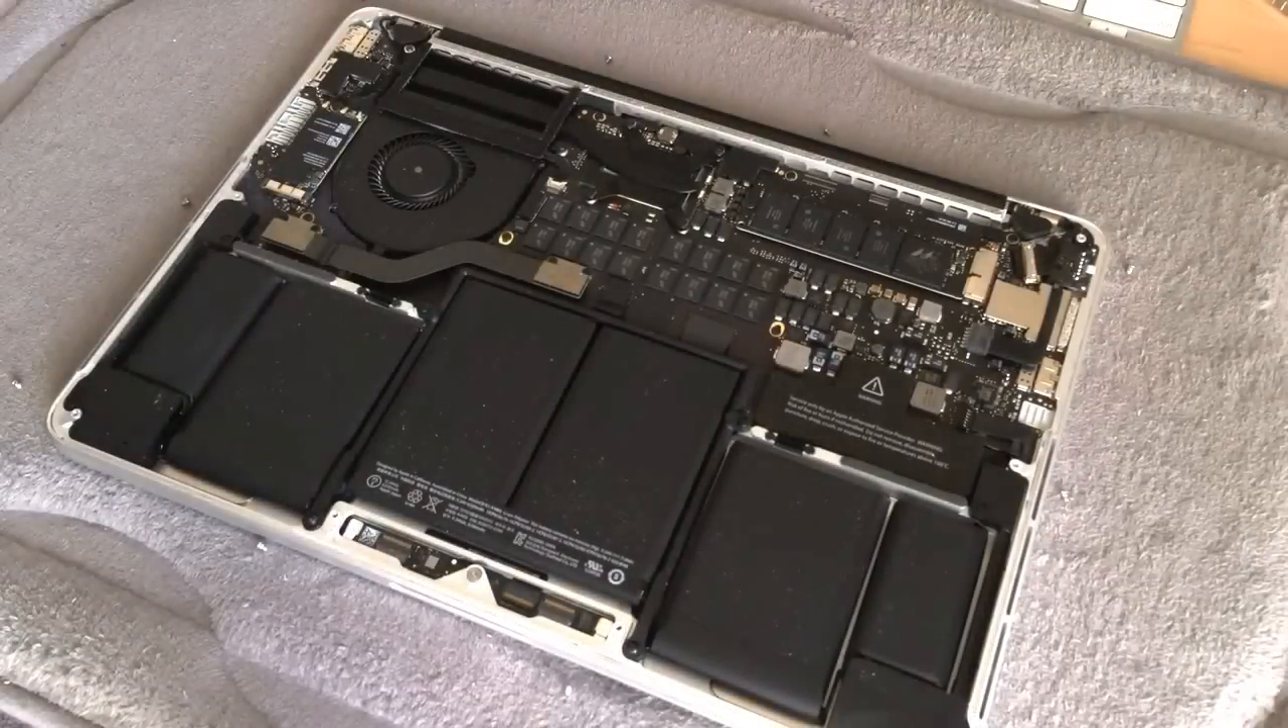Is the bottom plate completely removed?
Yes.